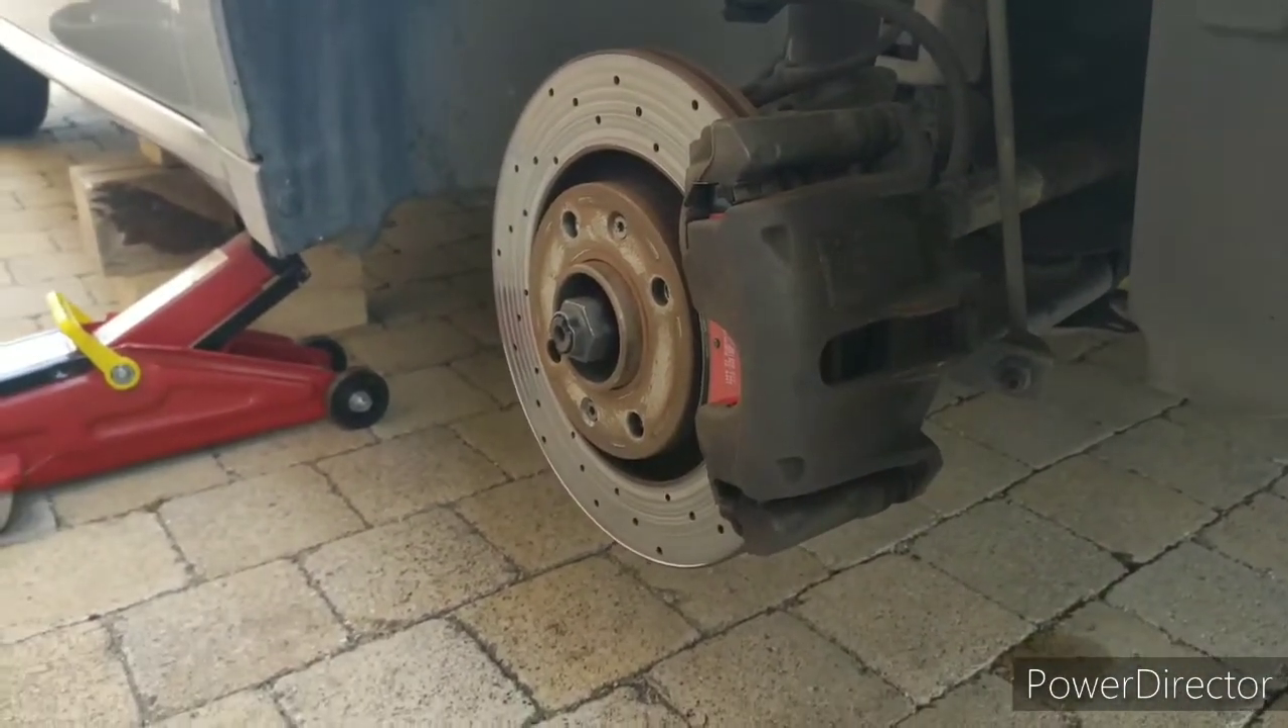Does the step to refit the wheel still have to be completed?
Yes.